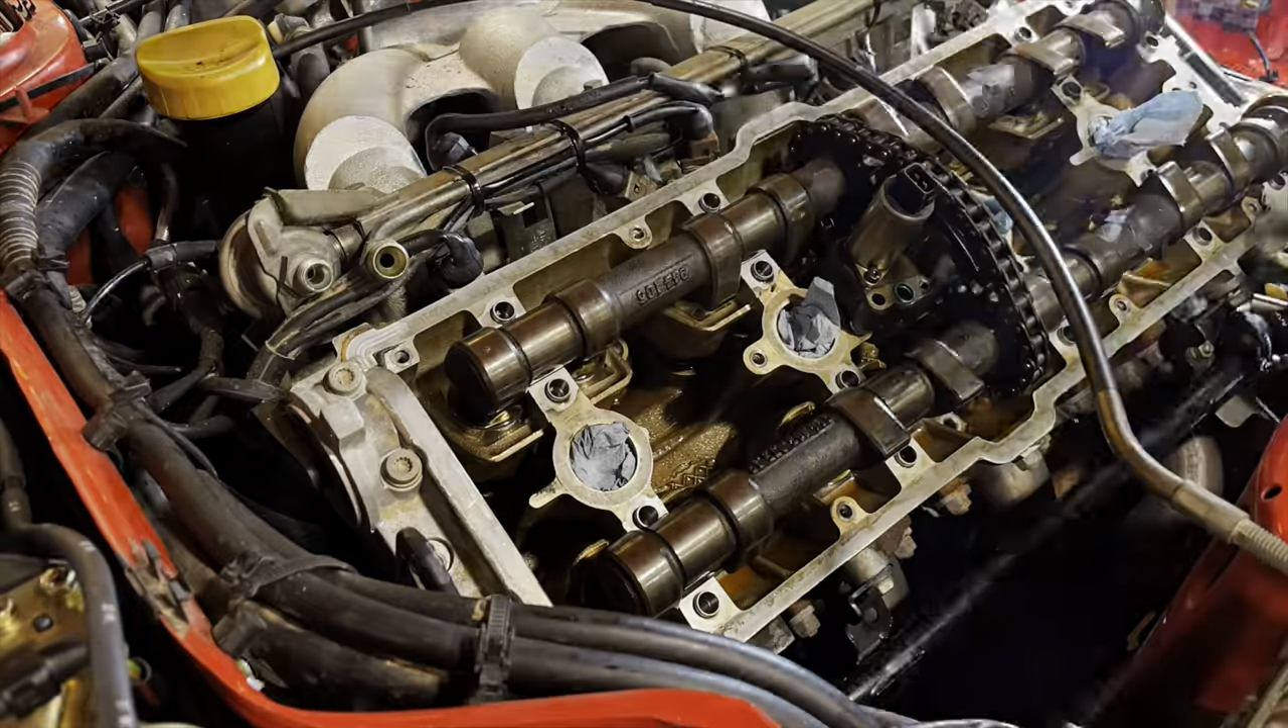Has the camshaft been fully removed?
No.